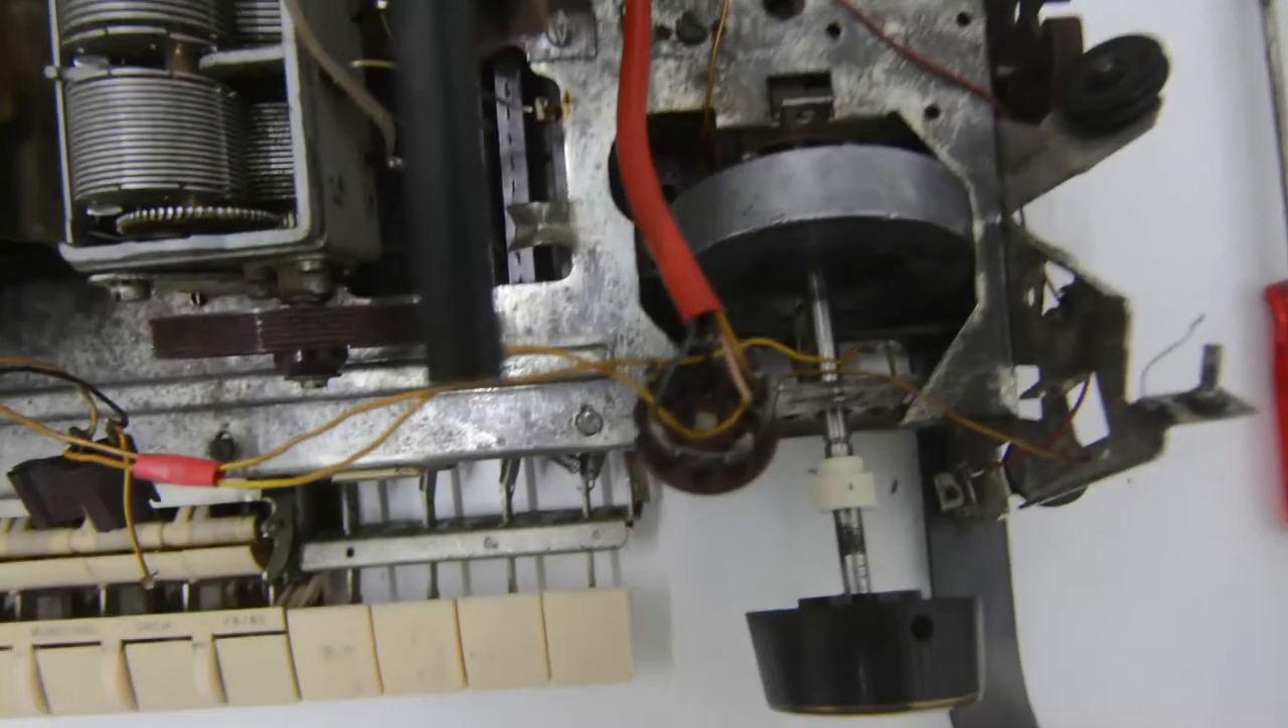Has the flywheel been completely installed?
Yes.